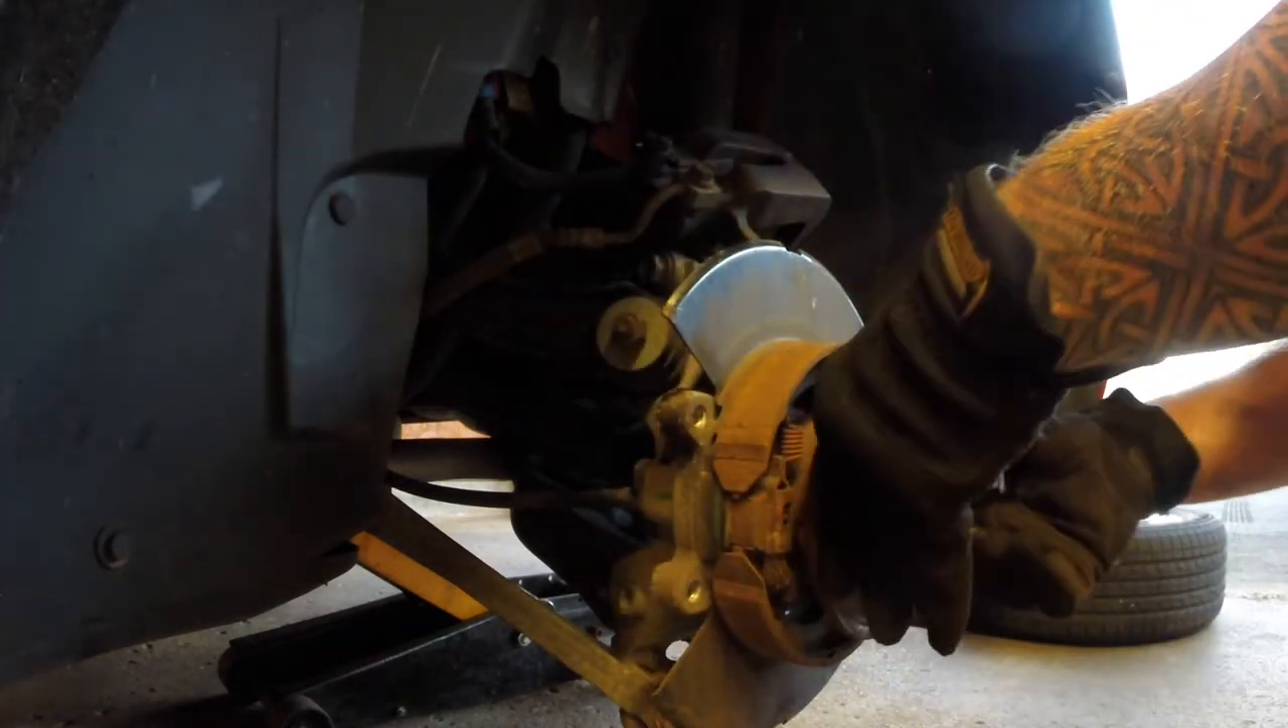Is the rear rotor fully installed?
No.